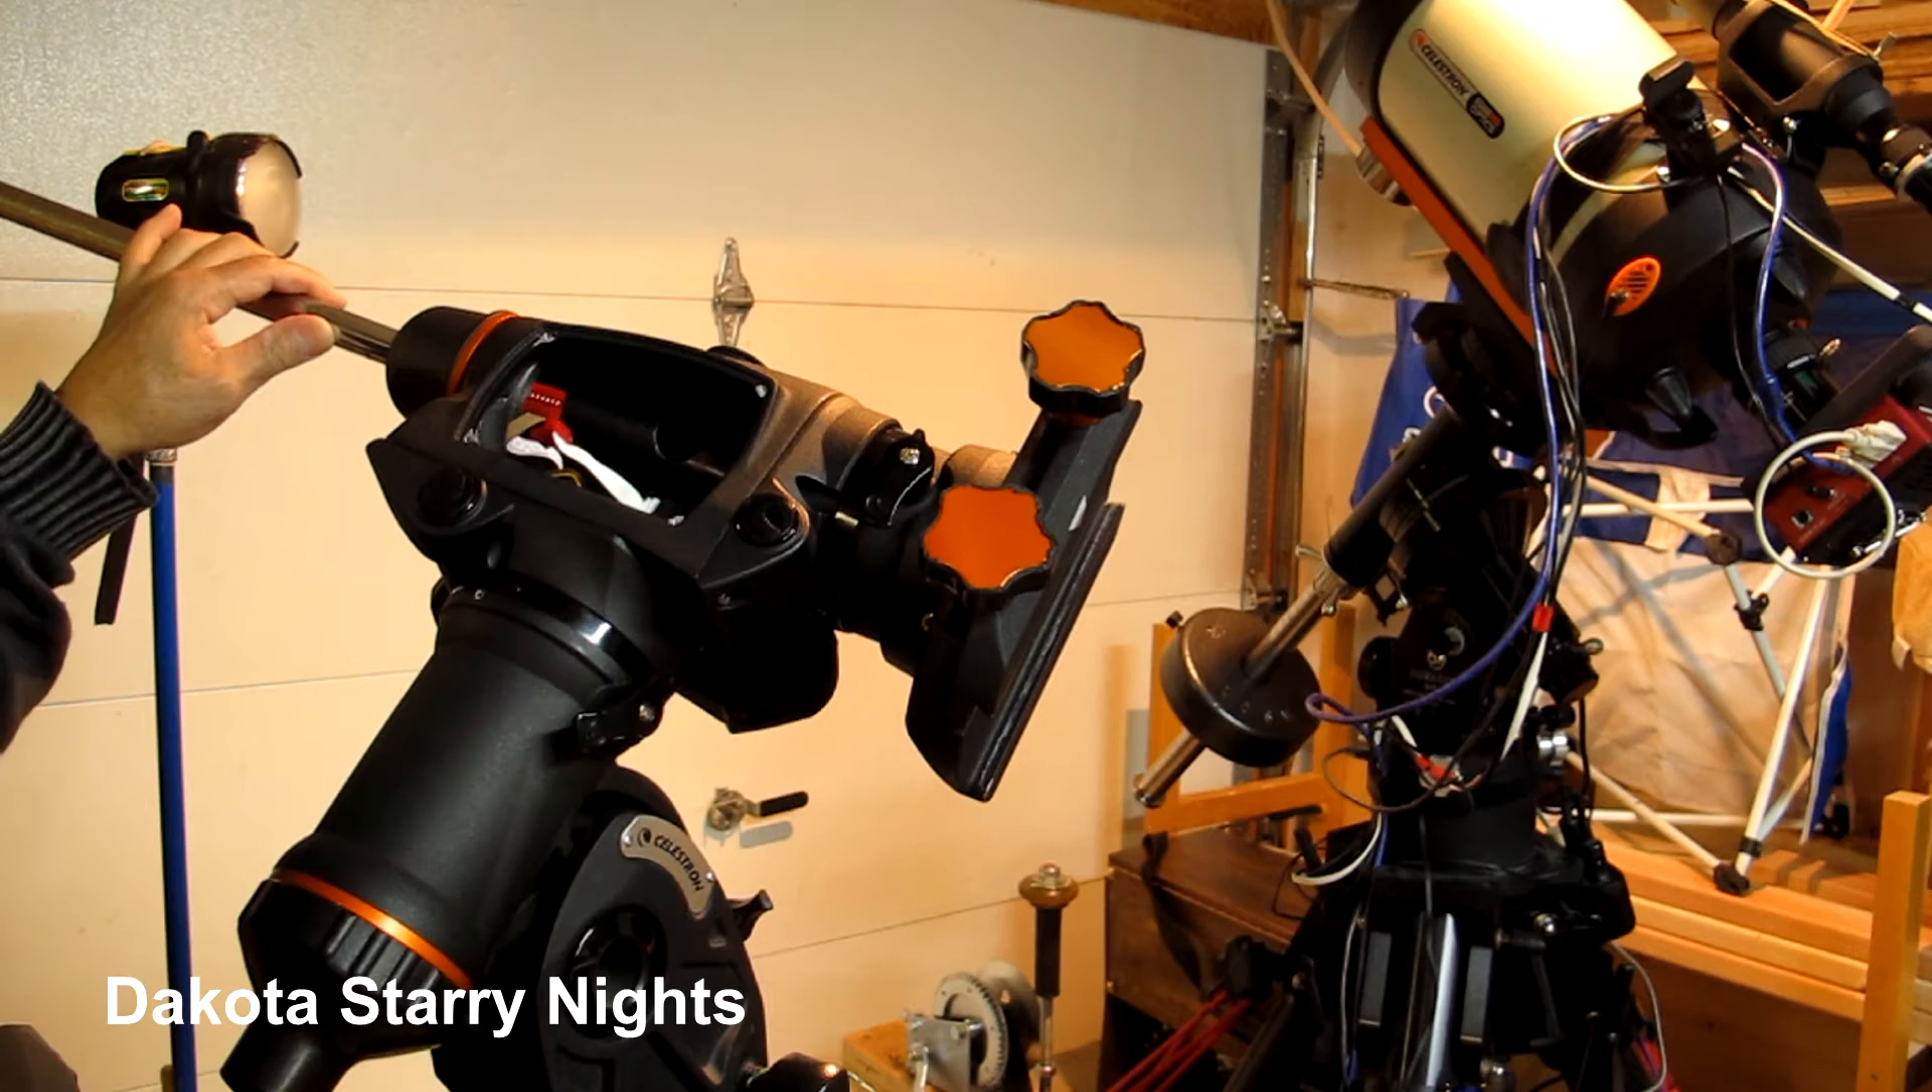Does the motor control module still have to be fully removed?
No.